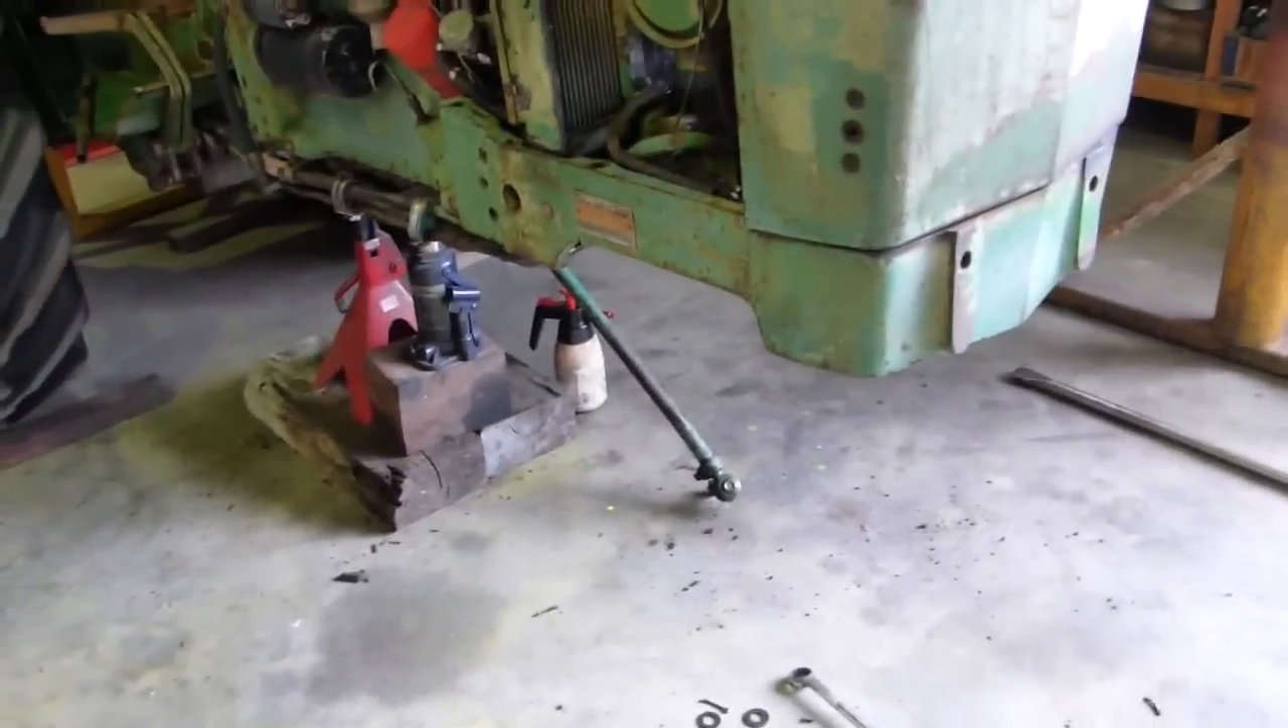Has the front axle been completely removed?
Yes.